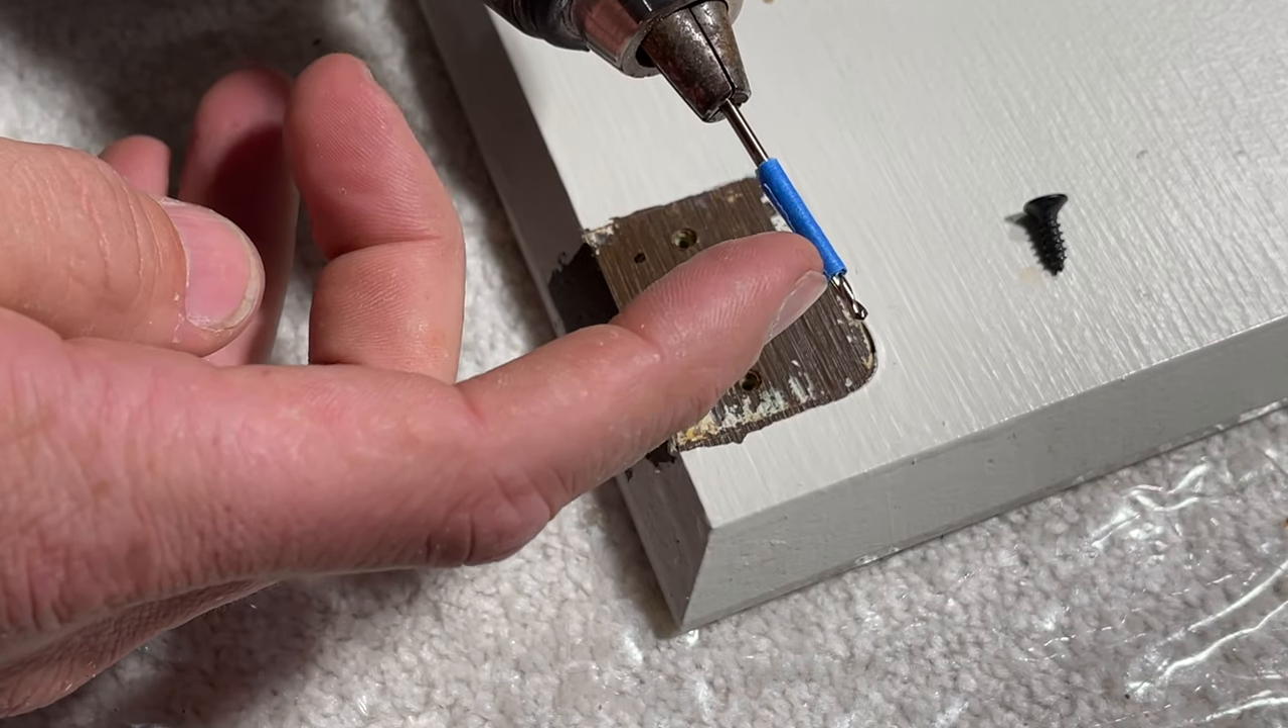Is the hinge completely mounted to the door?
No.